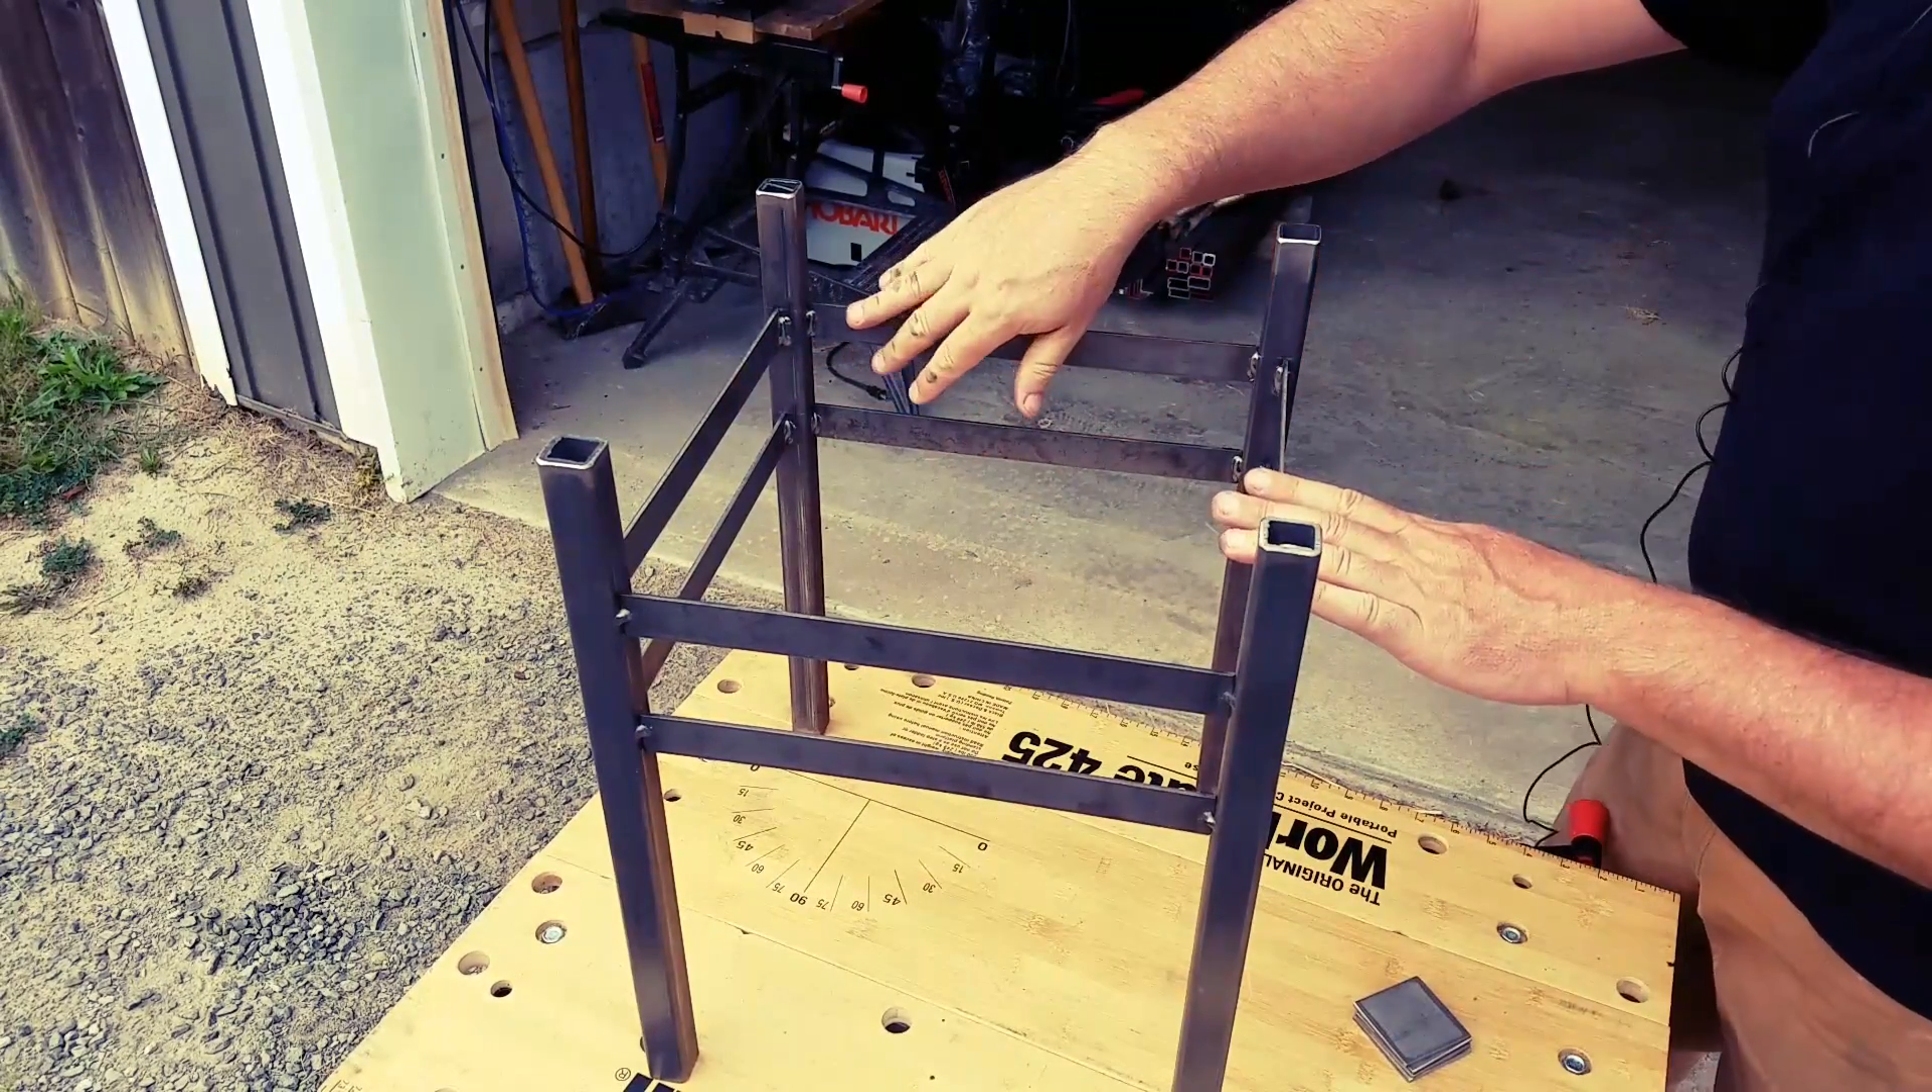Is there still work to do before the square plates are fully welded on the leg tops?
Yes.